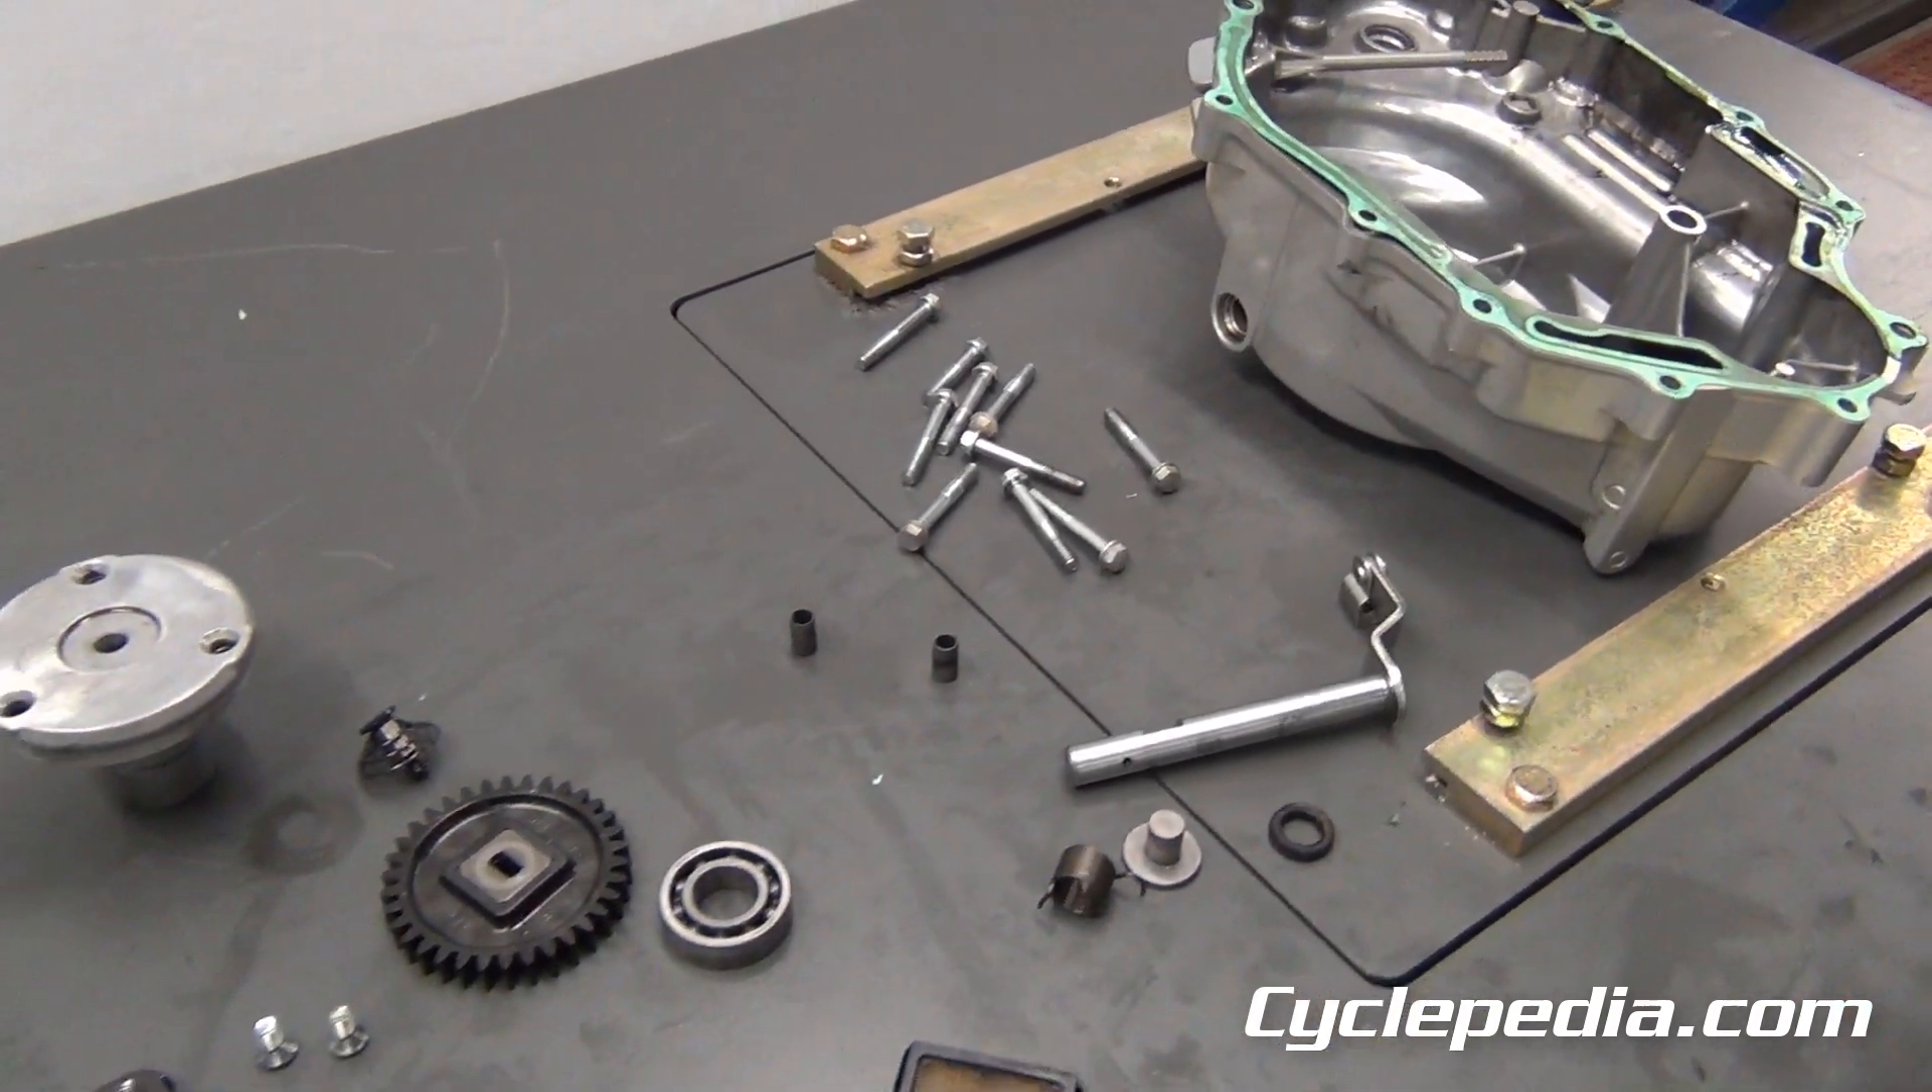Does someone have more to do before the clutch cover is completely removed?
No.